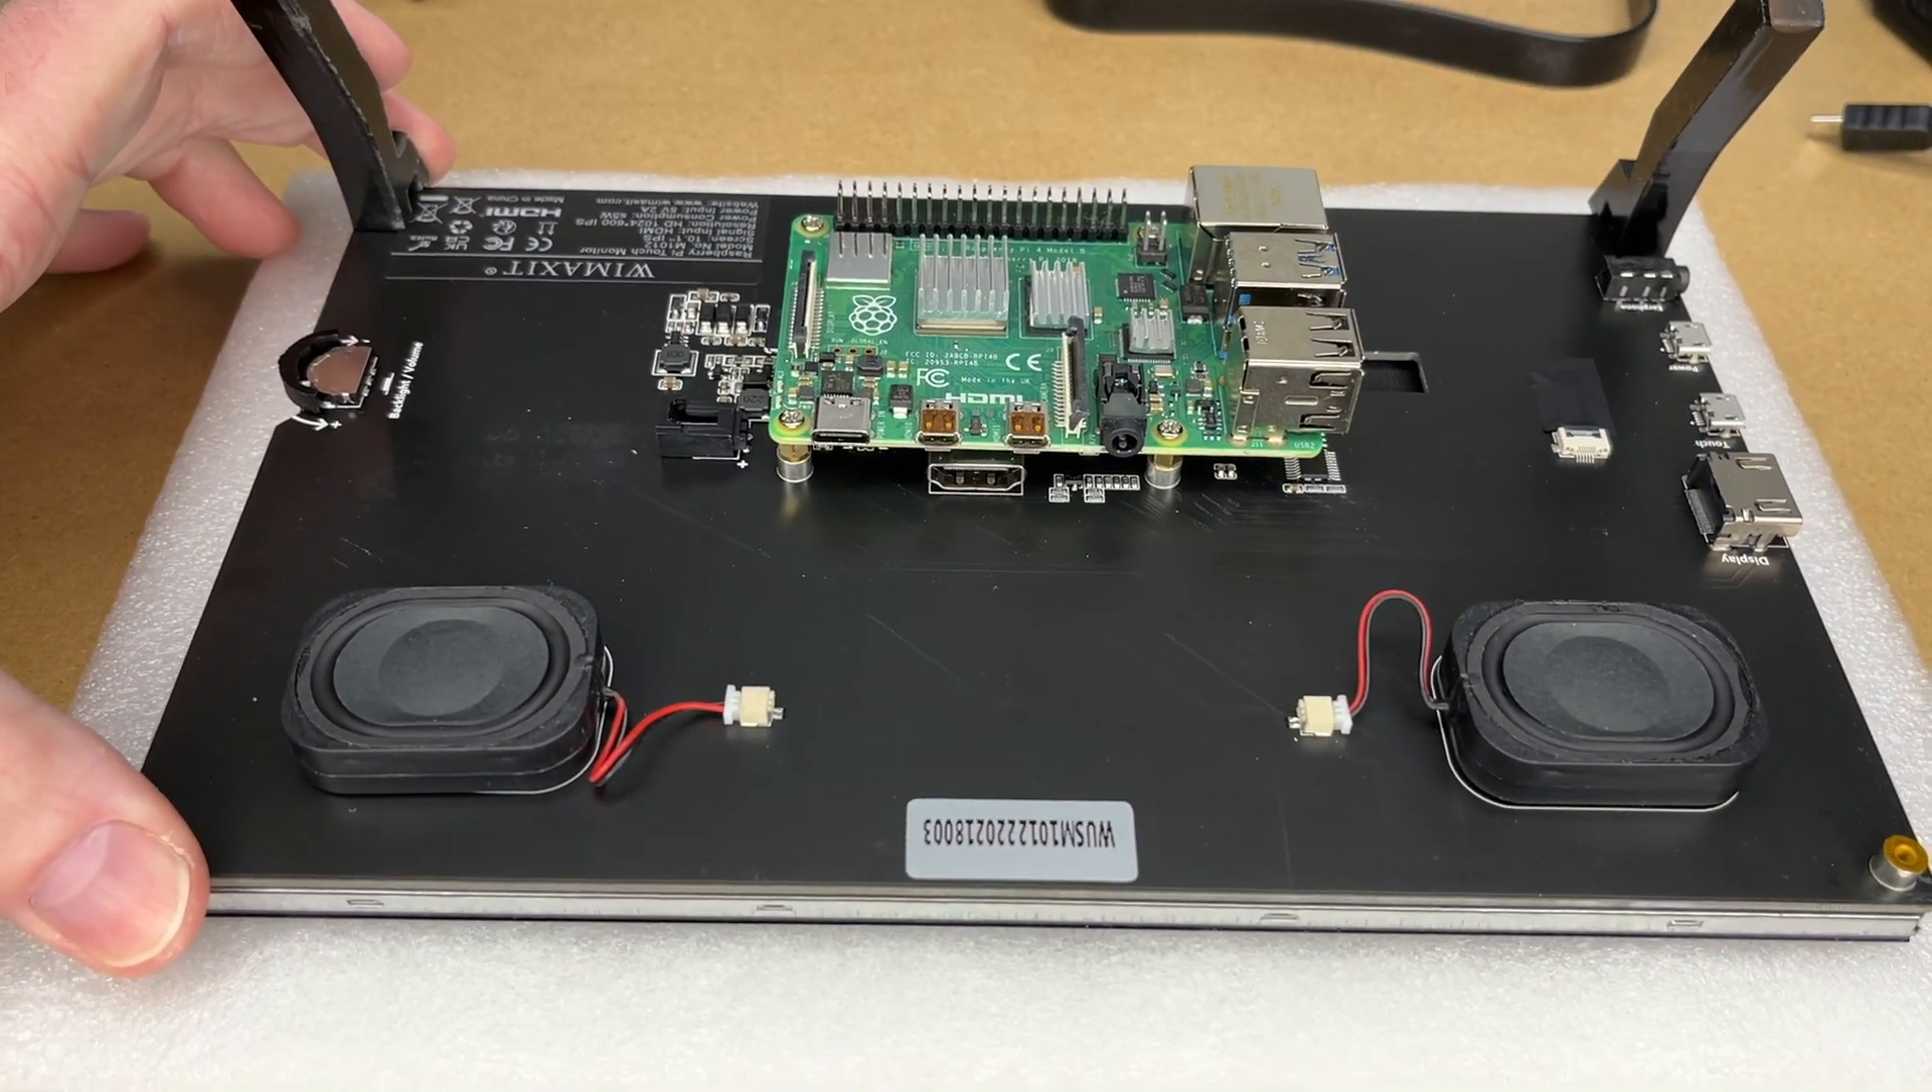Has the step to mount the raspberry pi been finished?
Yes.